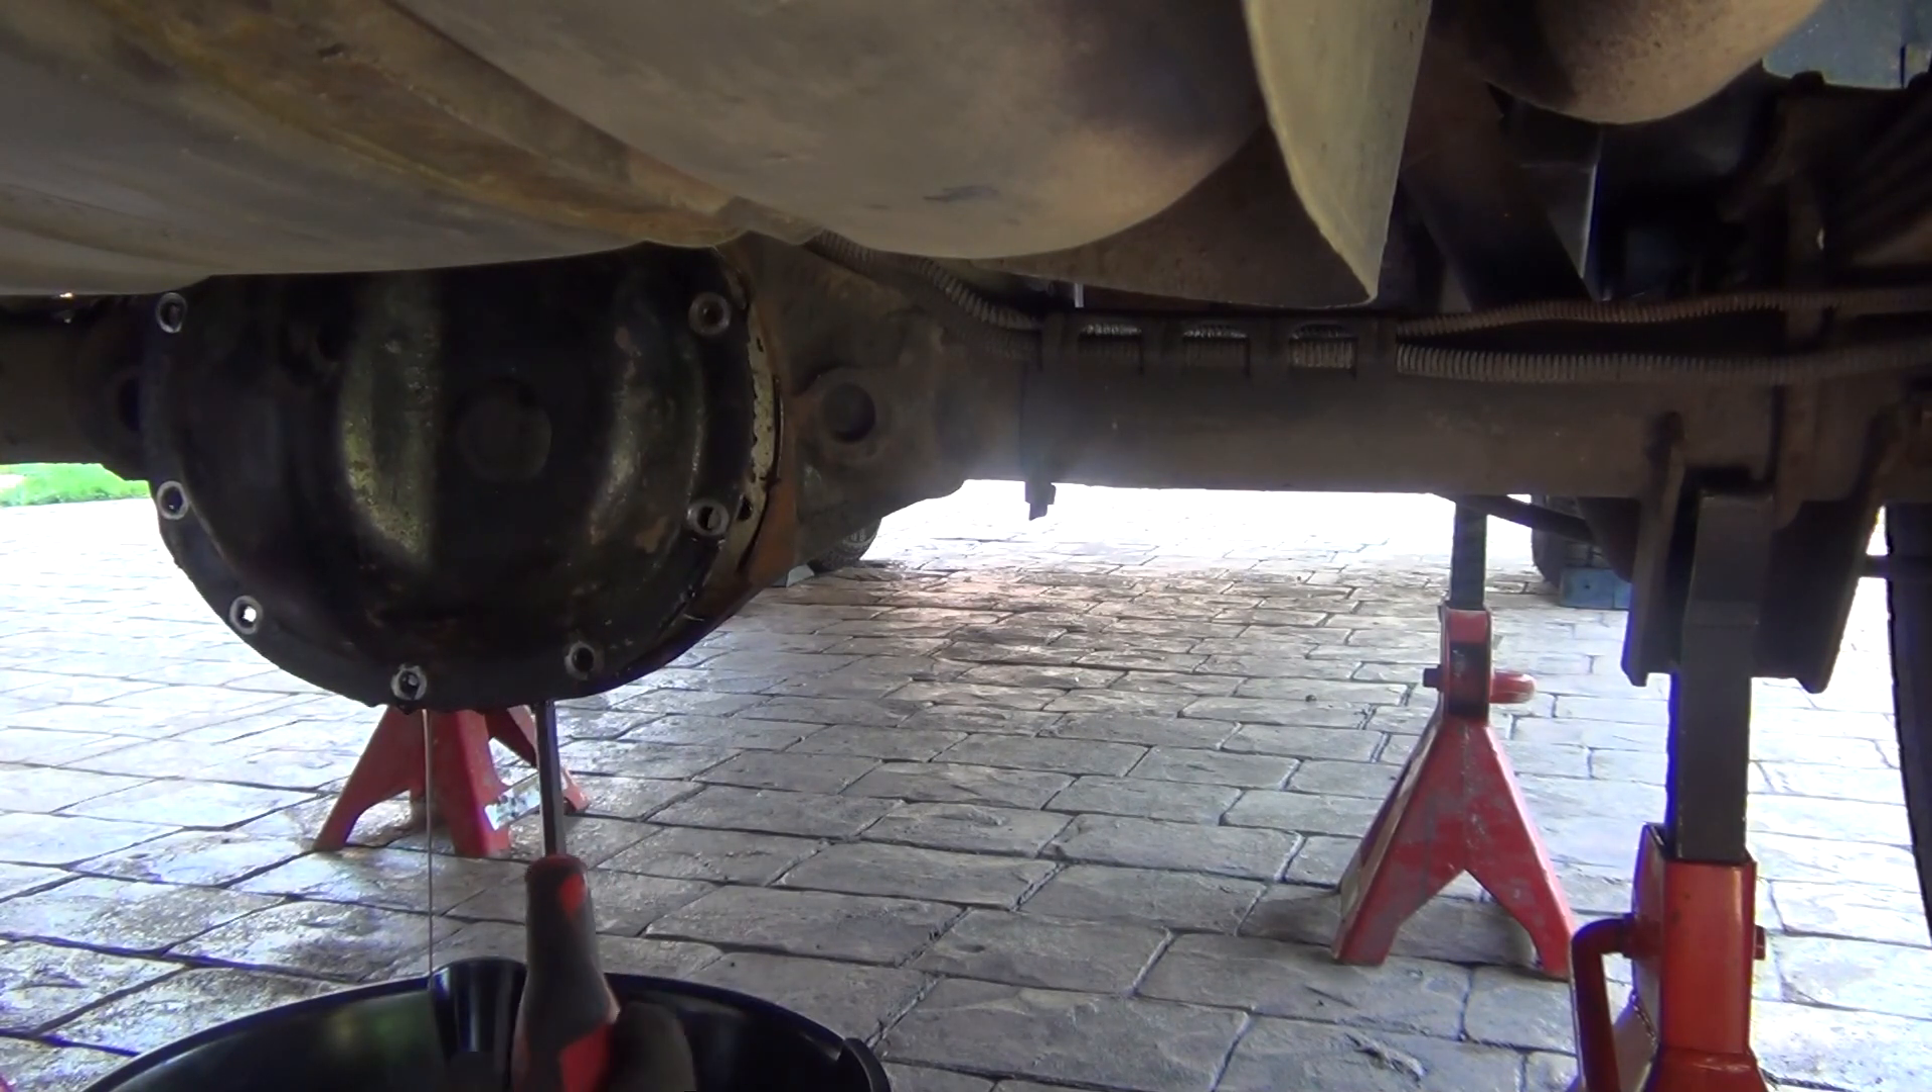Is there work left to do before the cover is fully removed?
Yes.